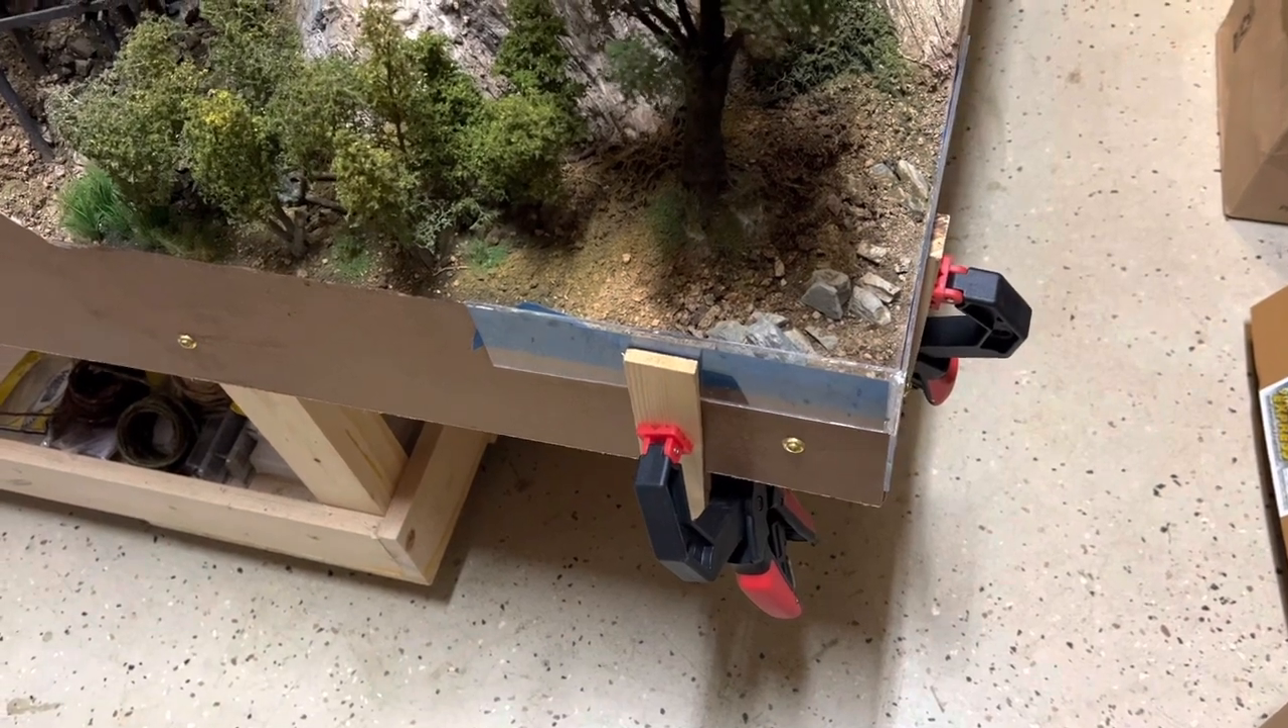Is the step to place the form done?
Yes.